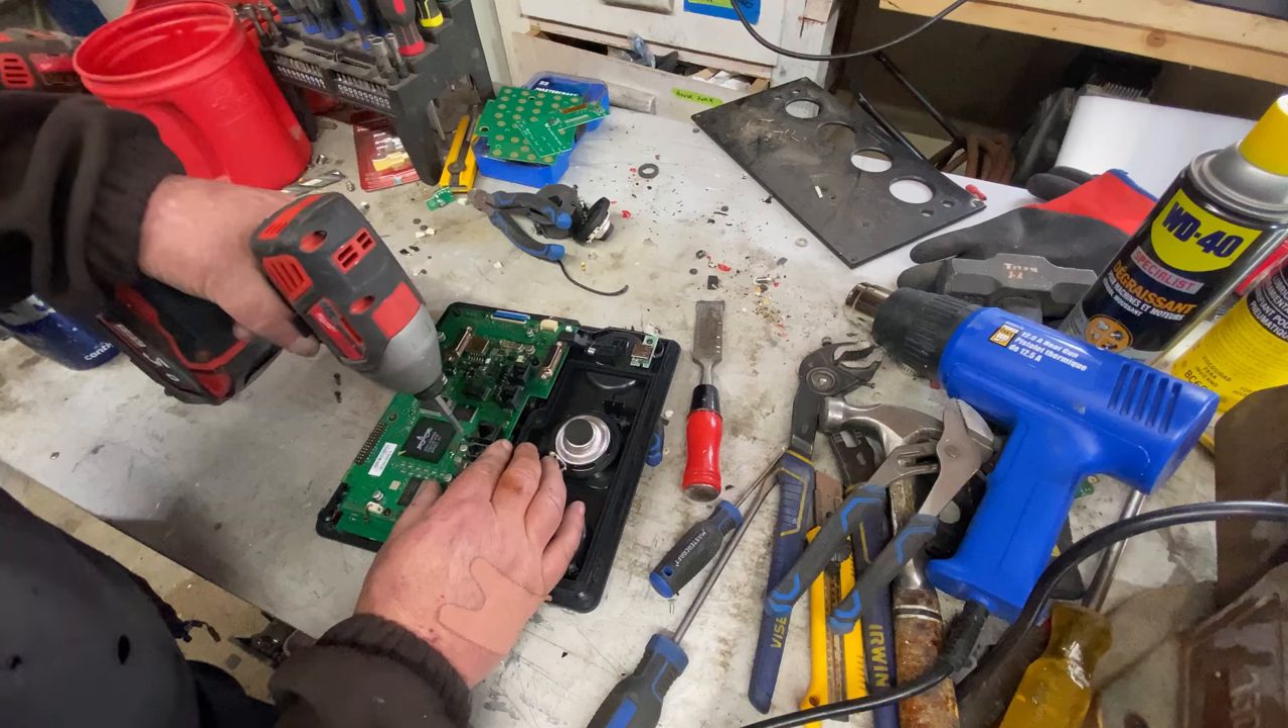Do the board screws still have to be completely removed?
Yes.